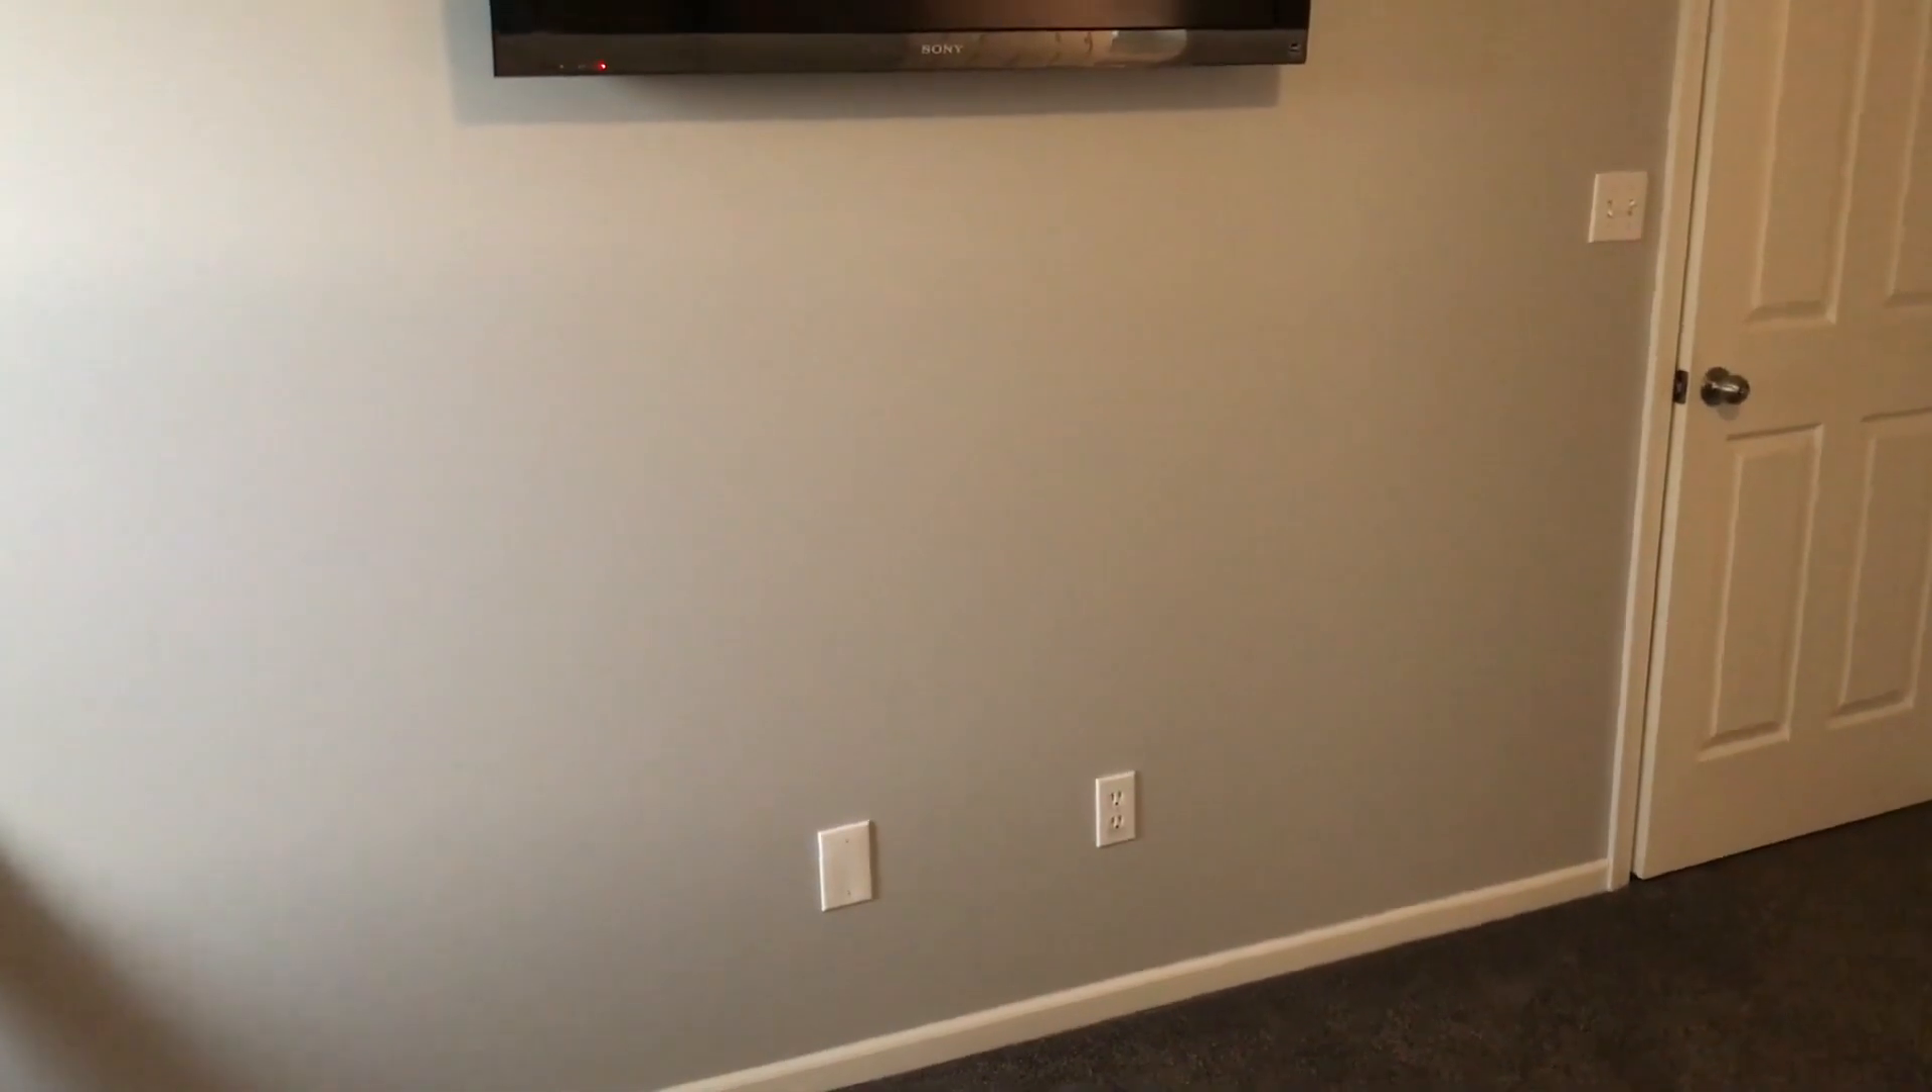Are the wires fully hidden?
Yes.